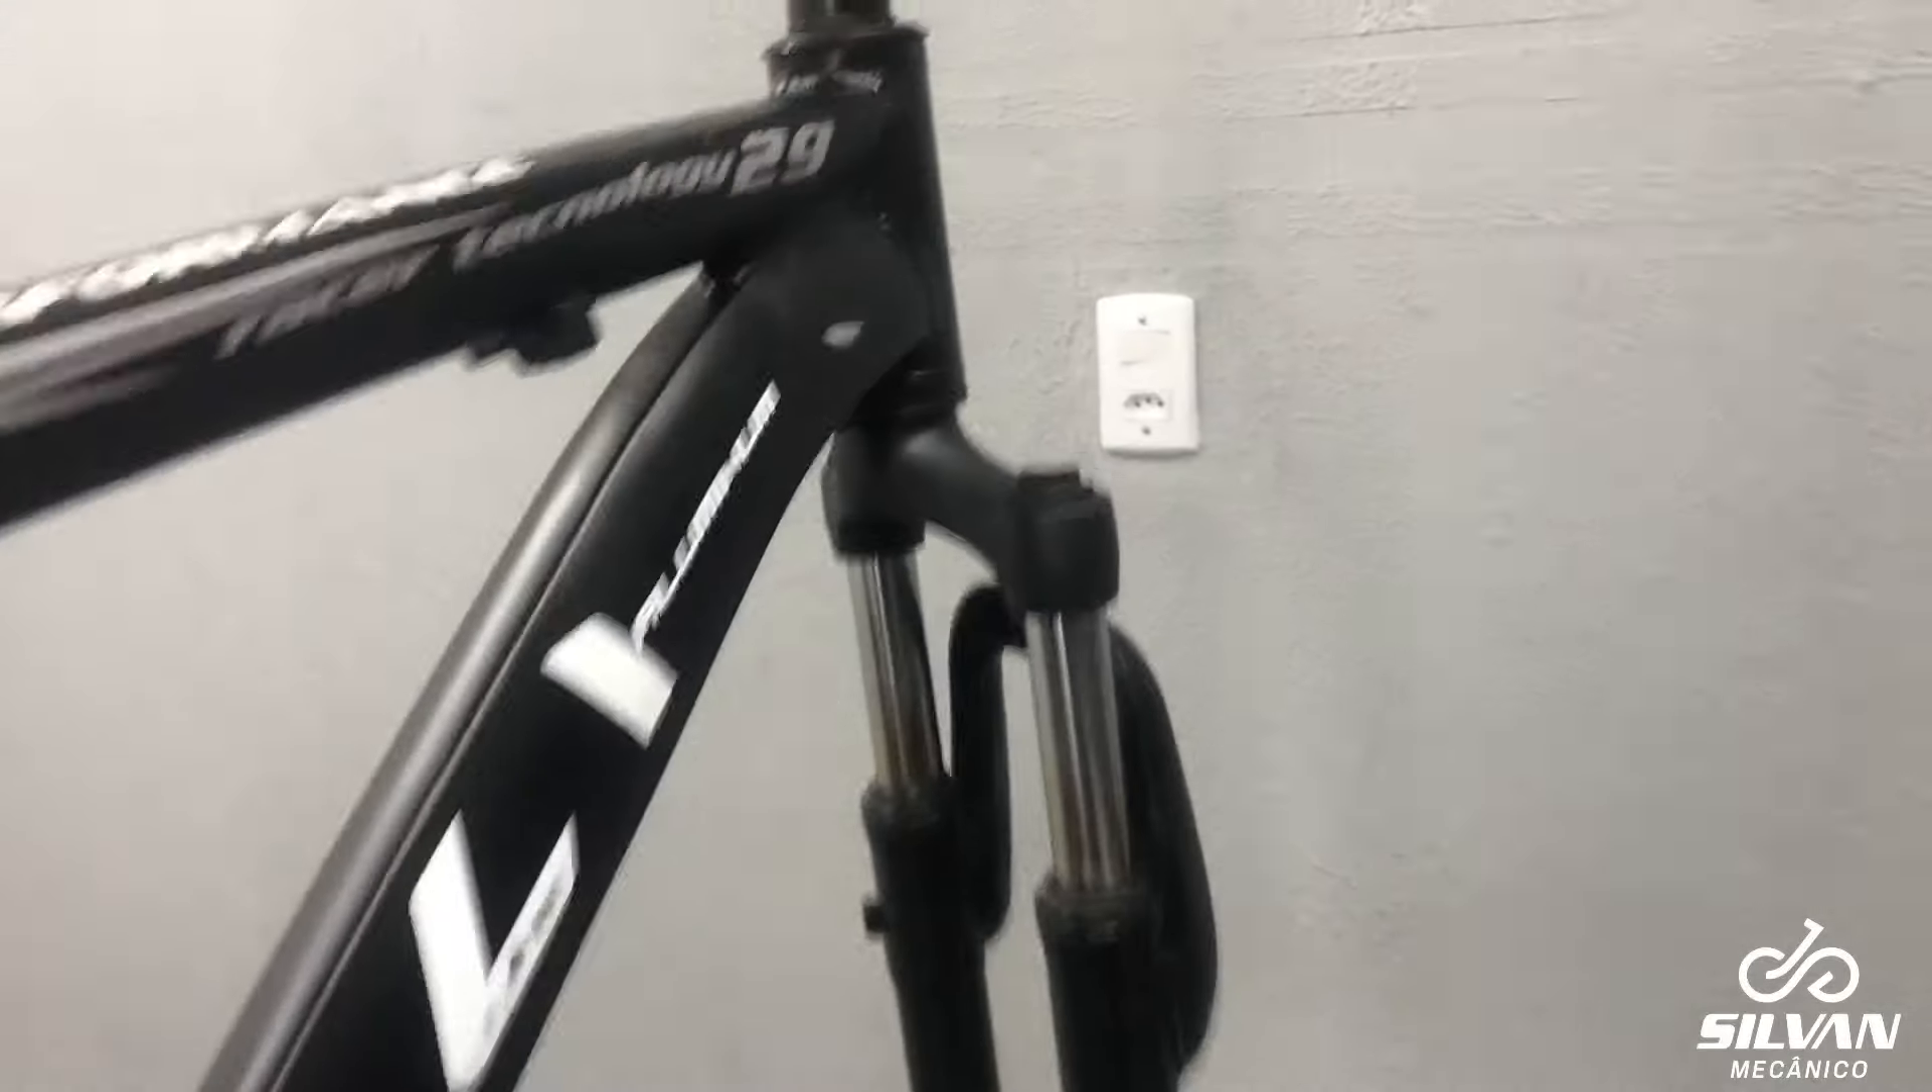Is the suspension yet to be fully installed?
No.